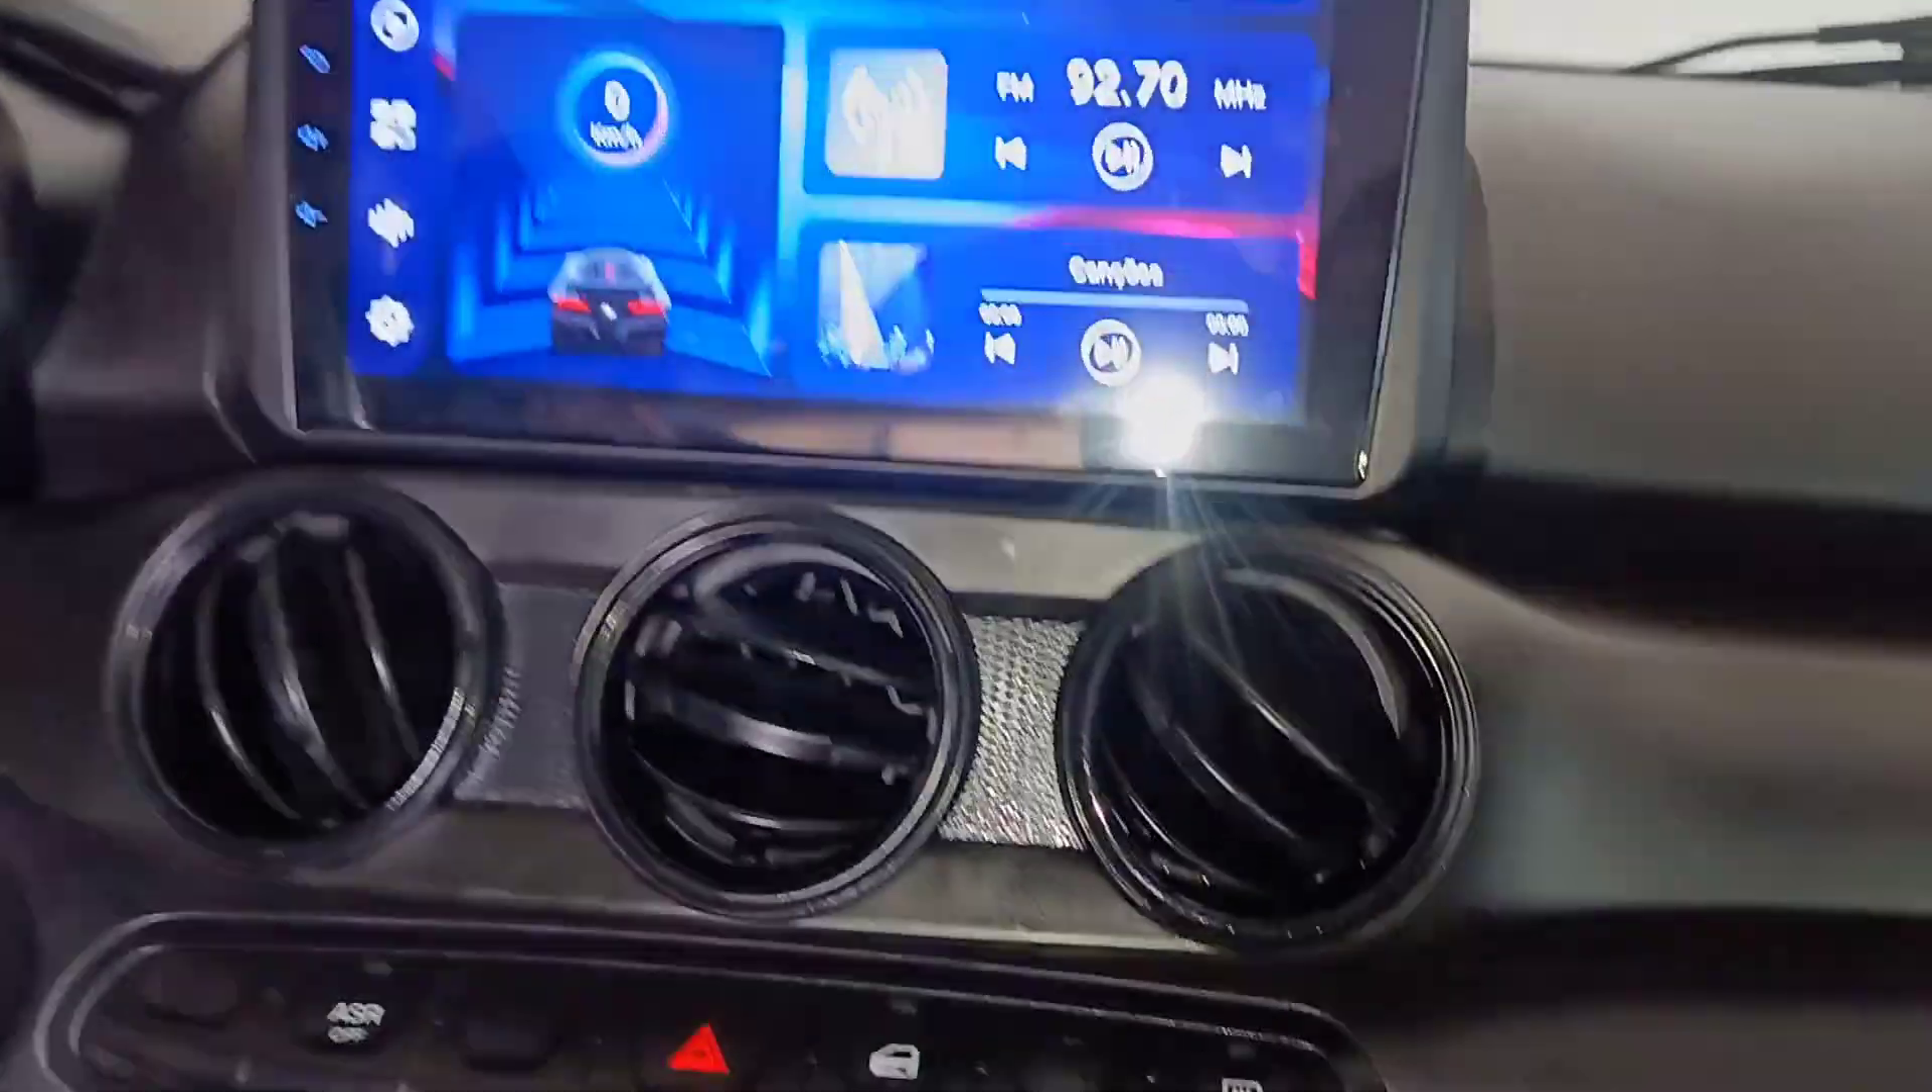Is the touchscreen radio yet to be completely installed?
No.